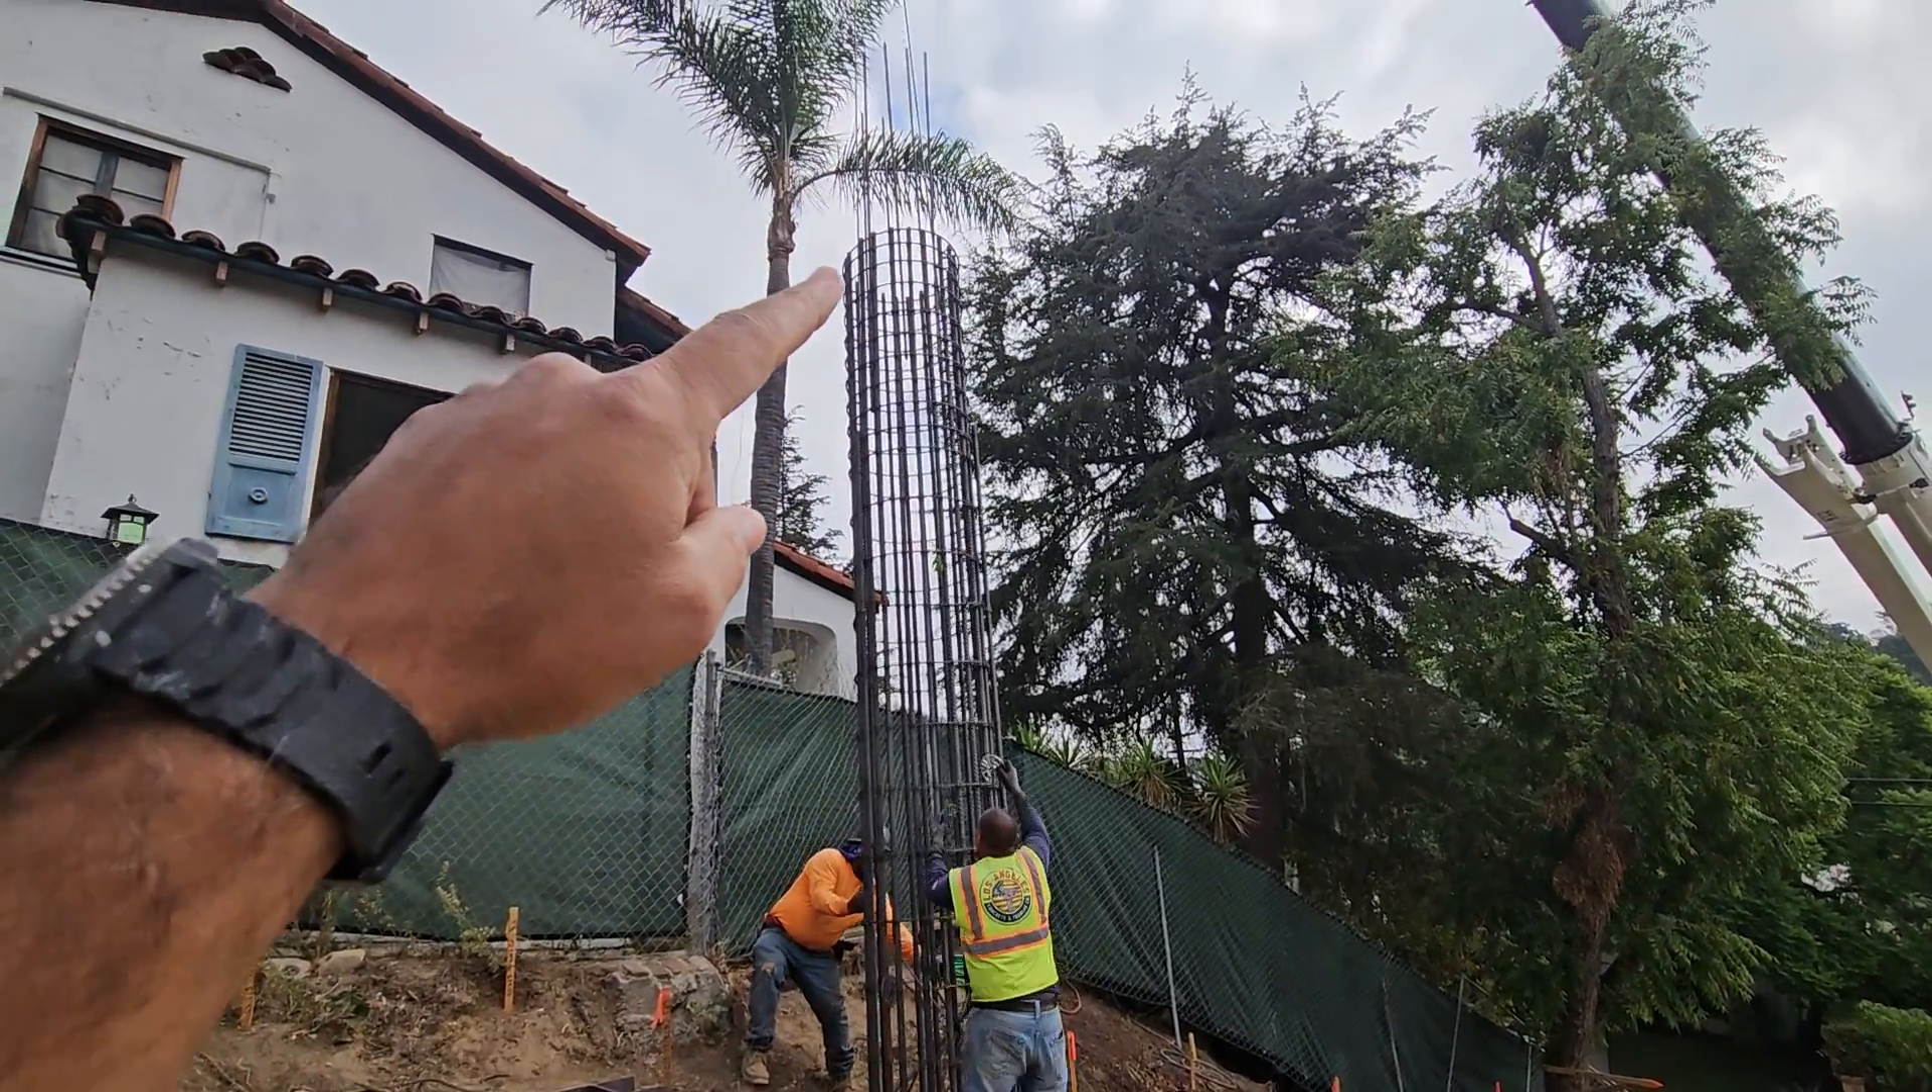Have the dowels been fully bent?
No.